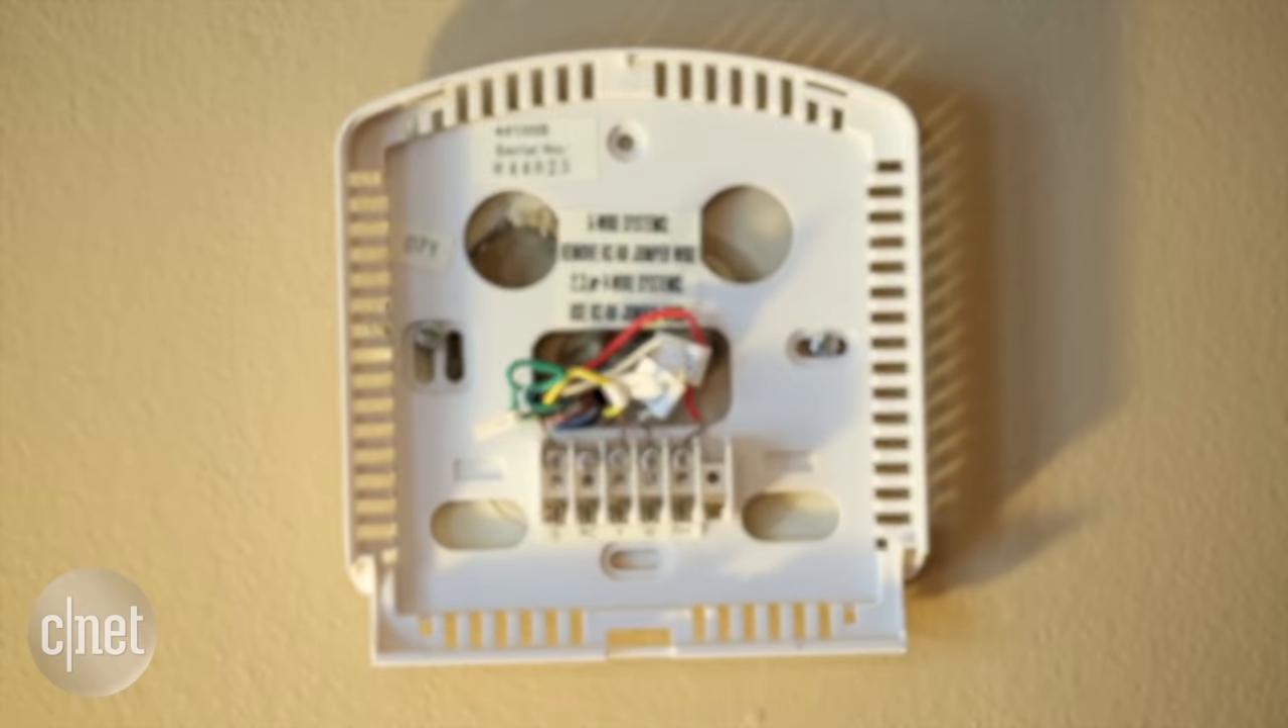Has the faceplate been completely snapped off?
Yes.